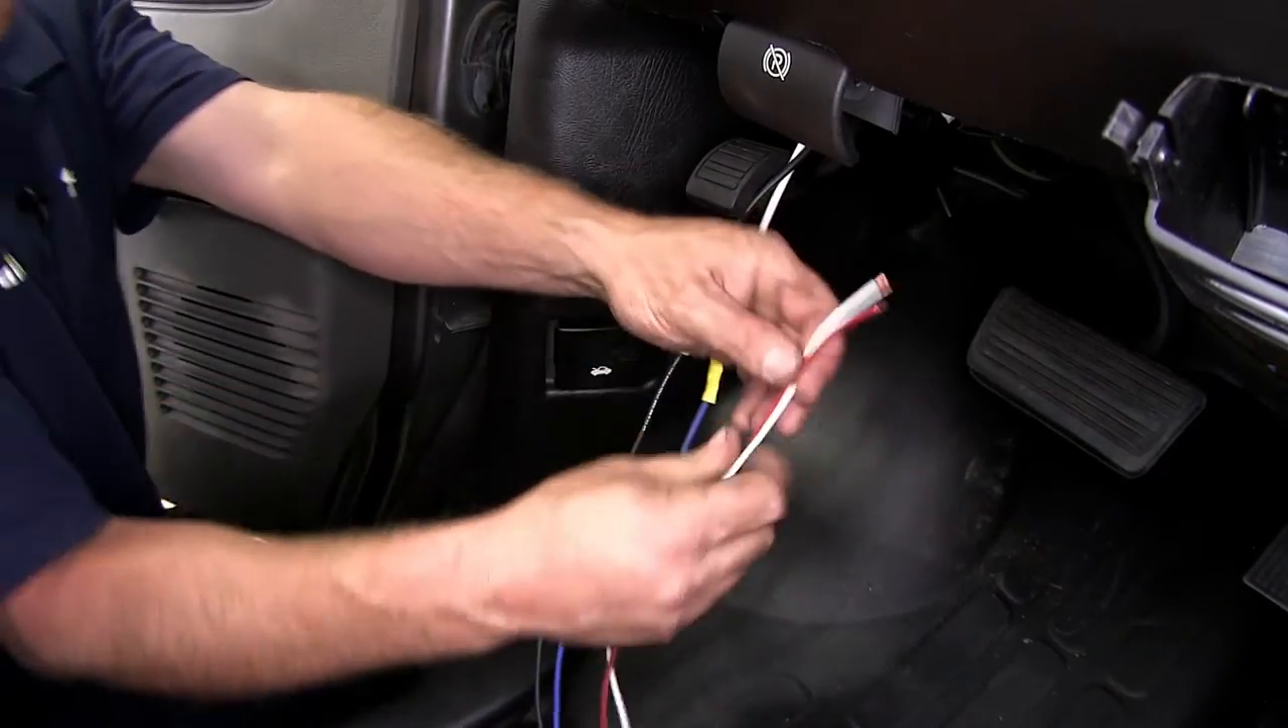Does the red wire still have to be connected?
Yes.